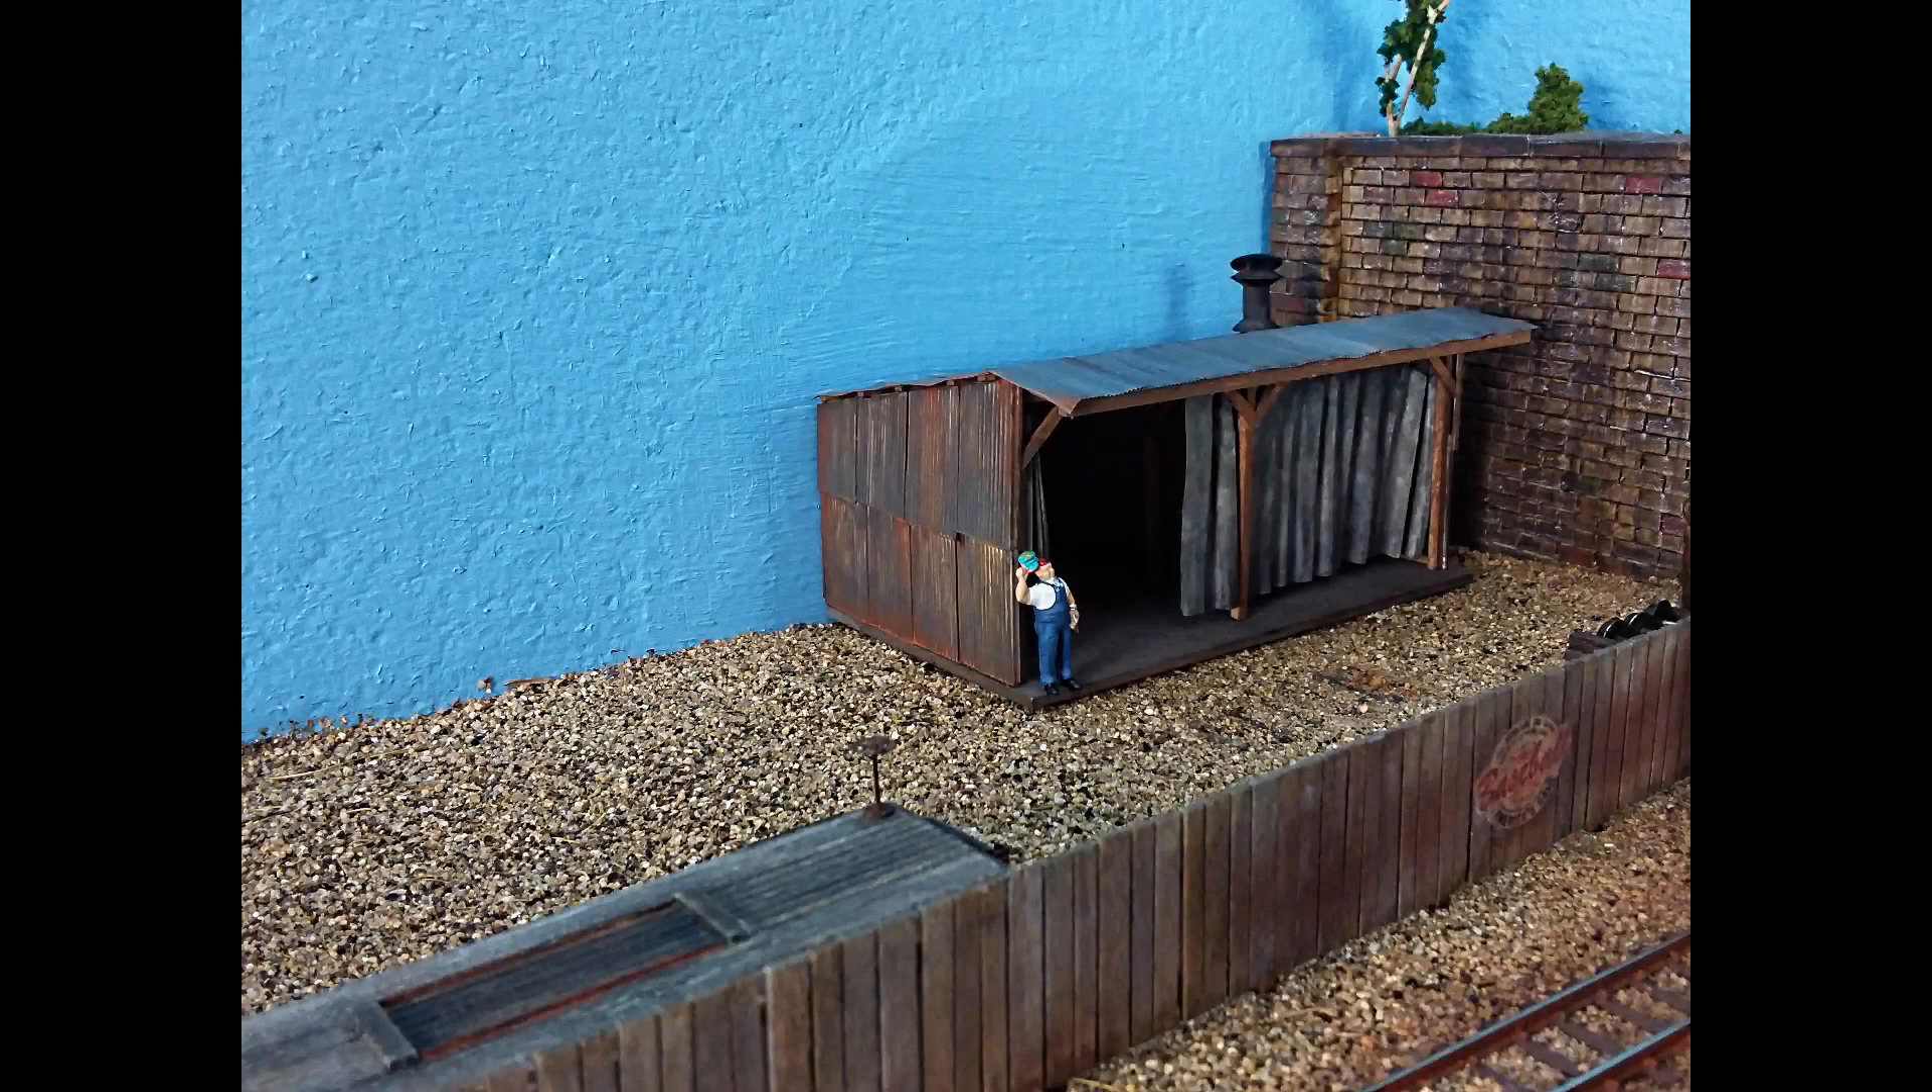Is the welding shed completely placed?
Yes.